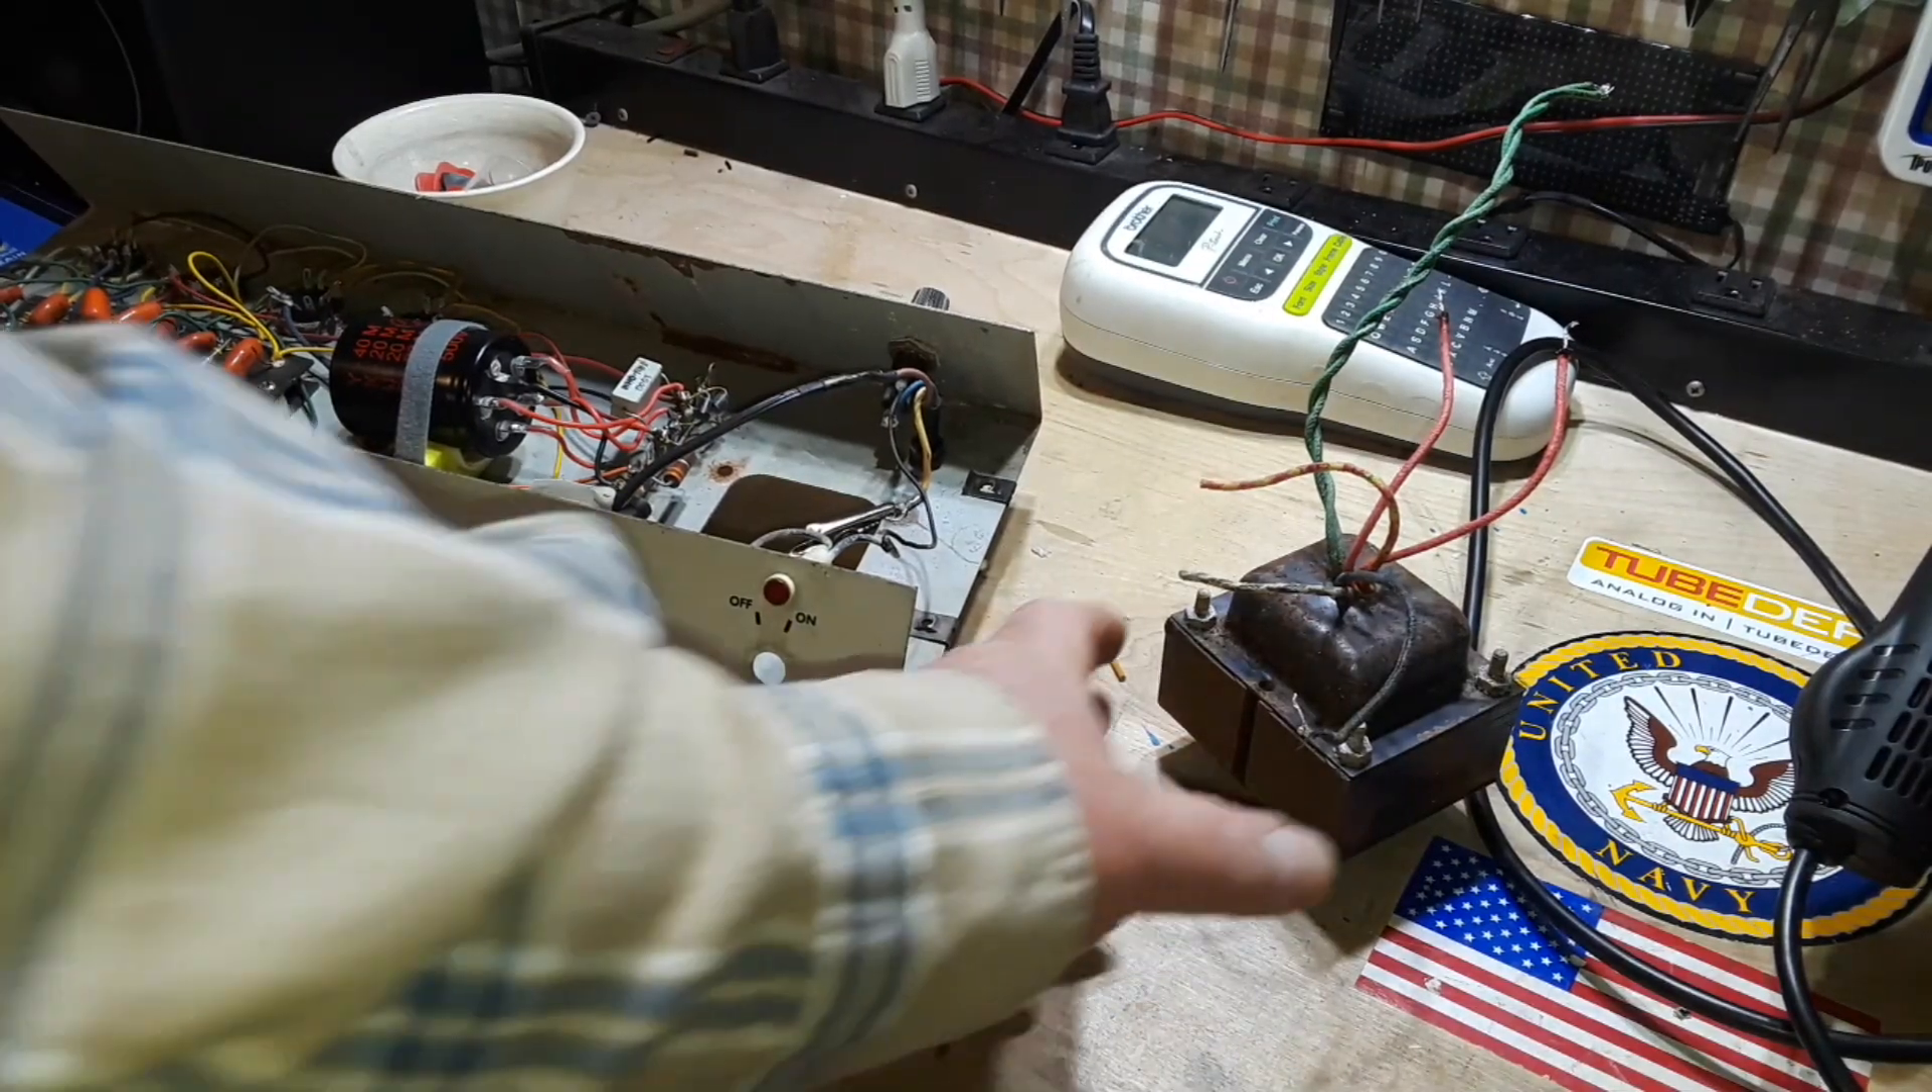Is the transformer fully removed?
Yes.